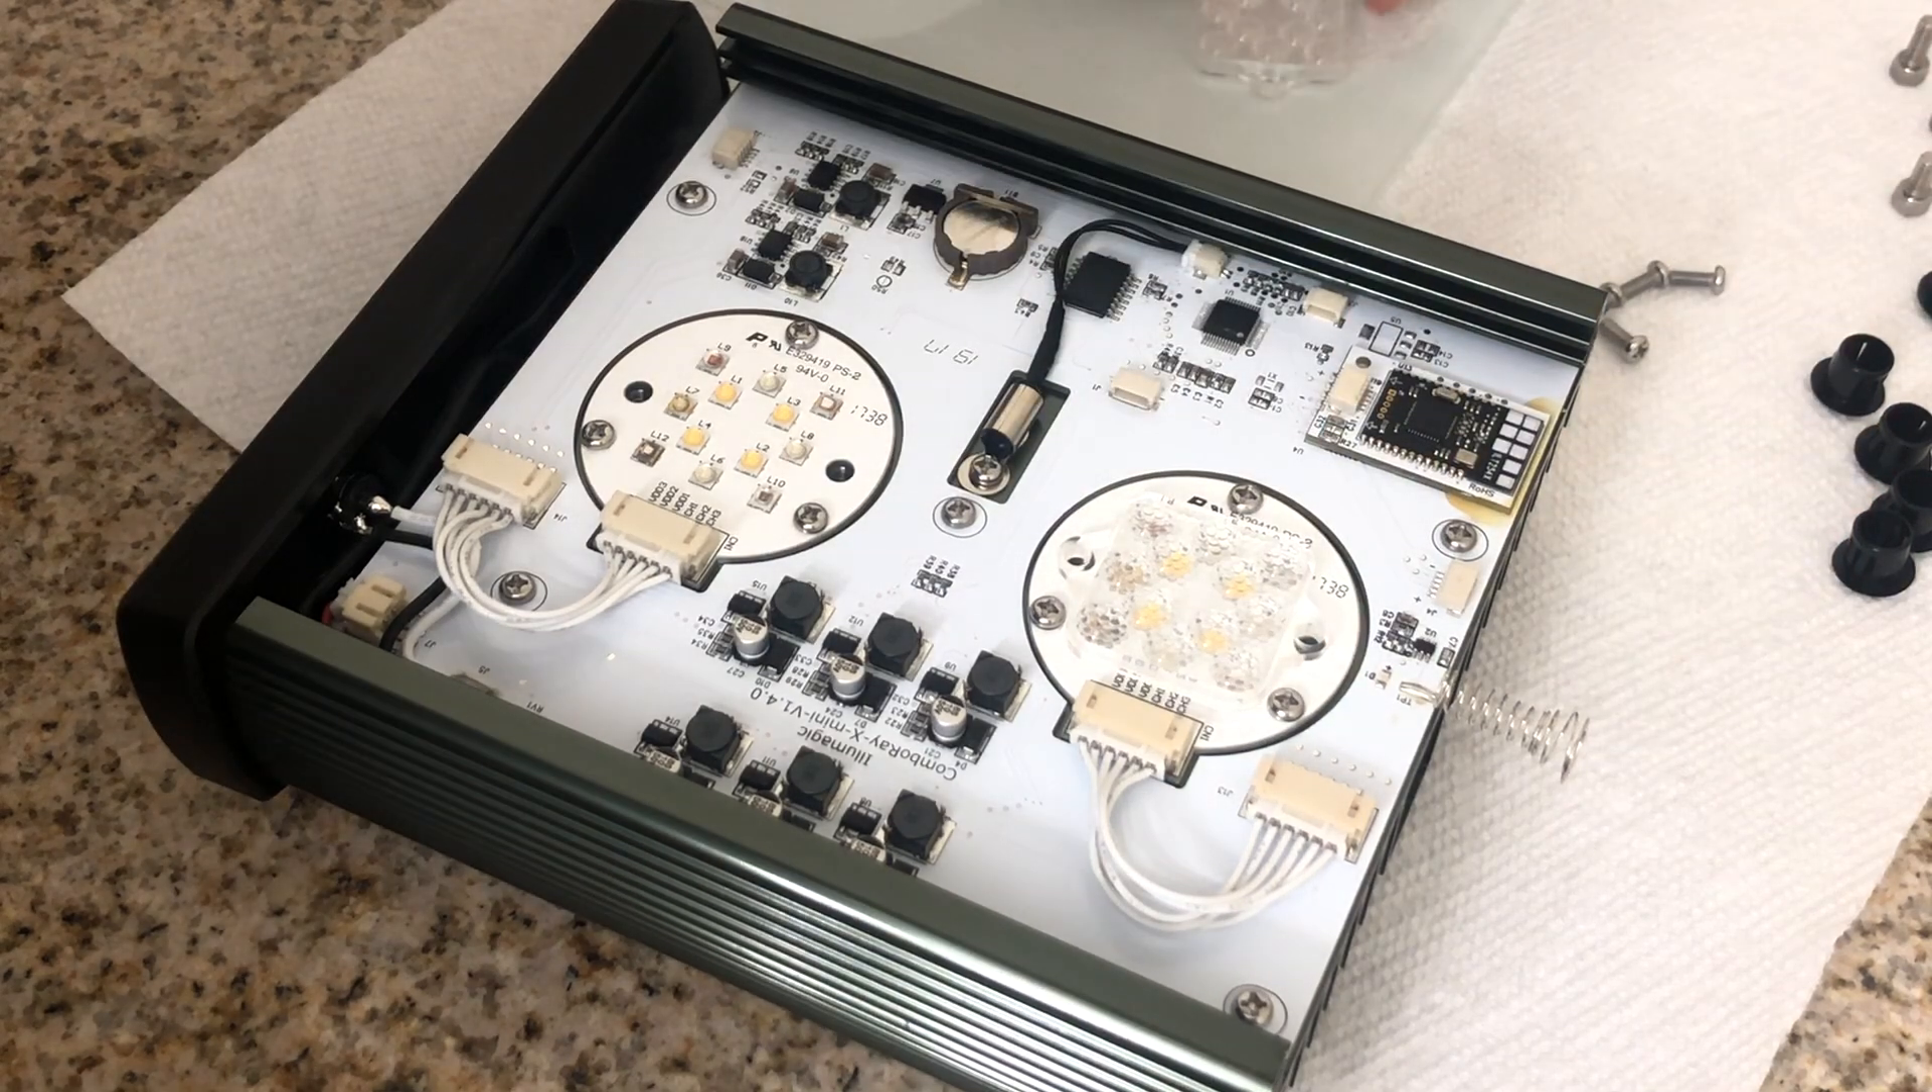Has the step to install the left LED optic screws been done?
No.